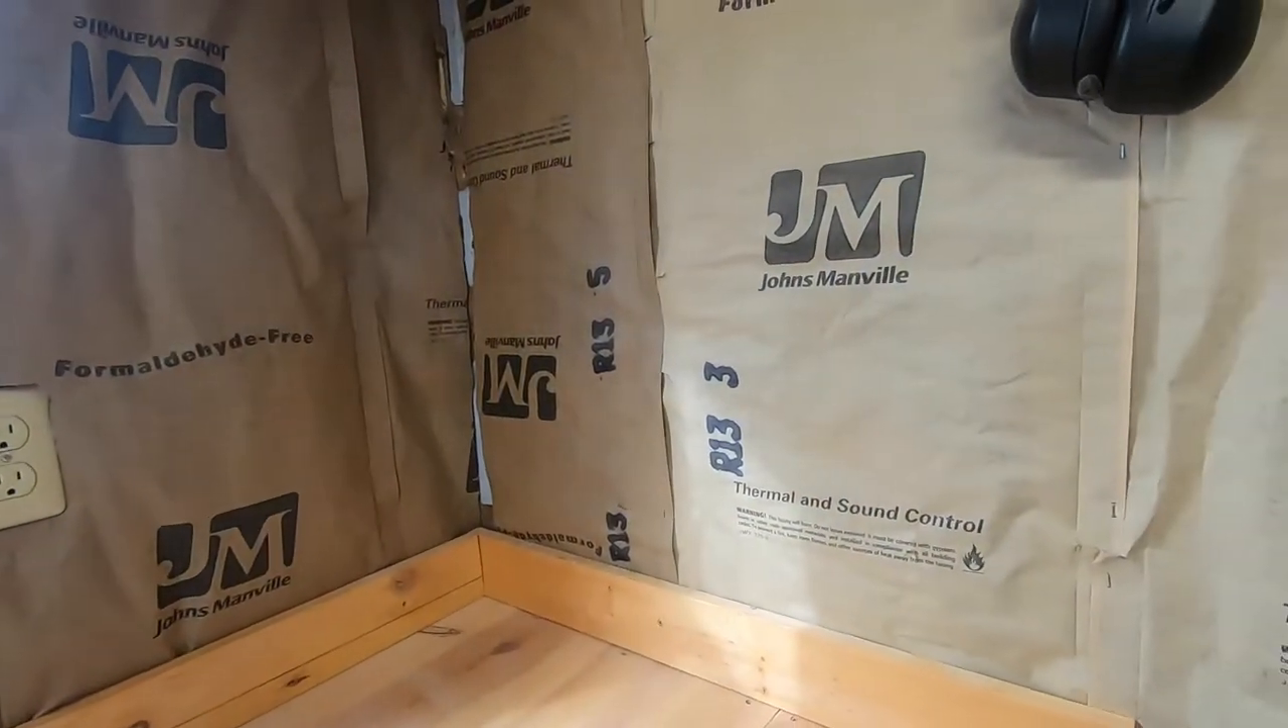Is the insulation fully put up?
Yes.